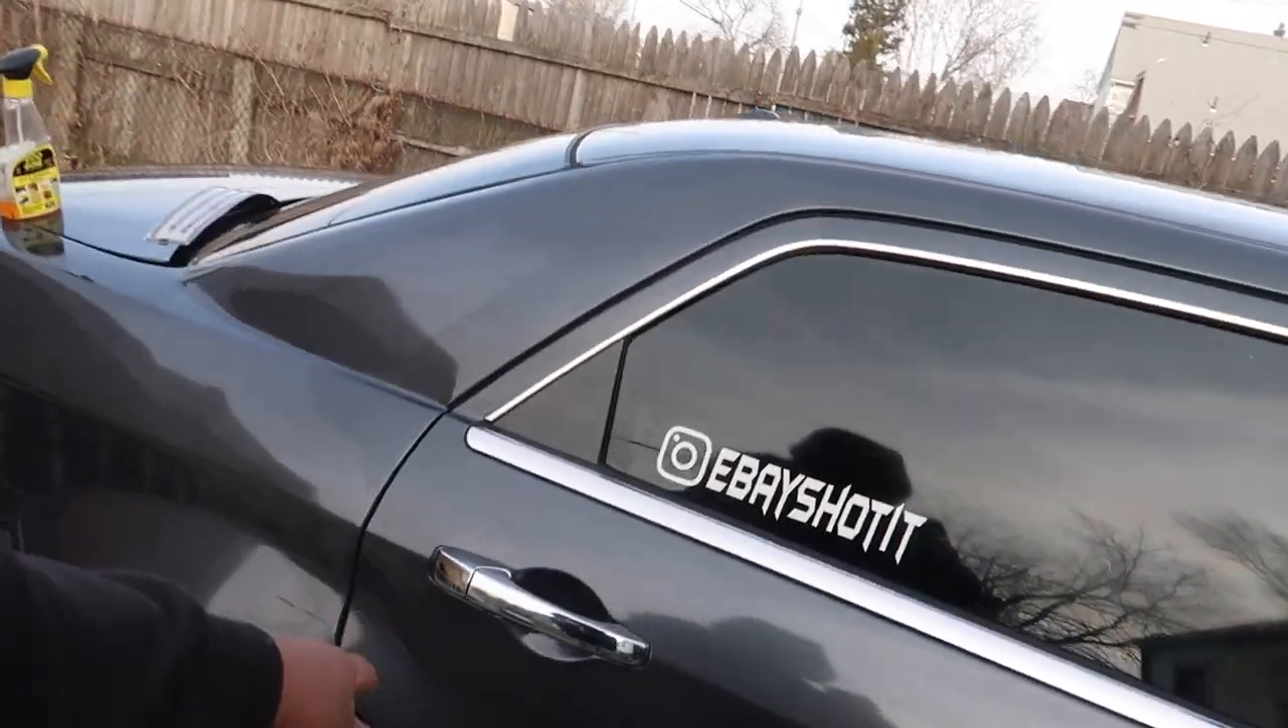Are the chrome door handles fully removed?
No.